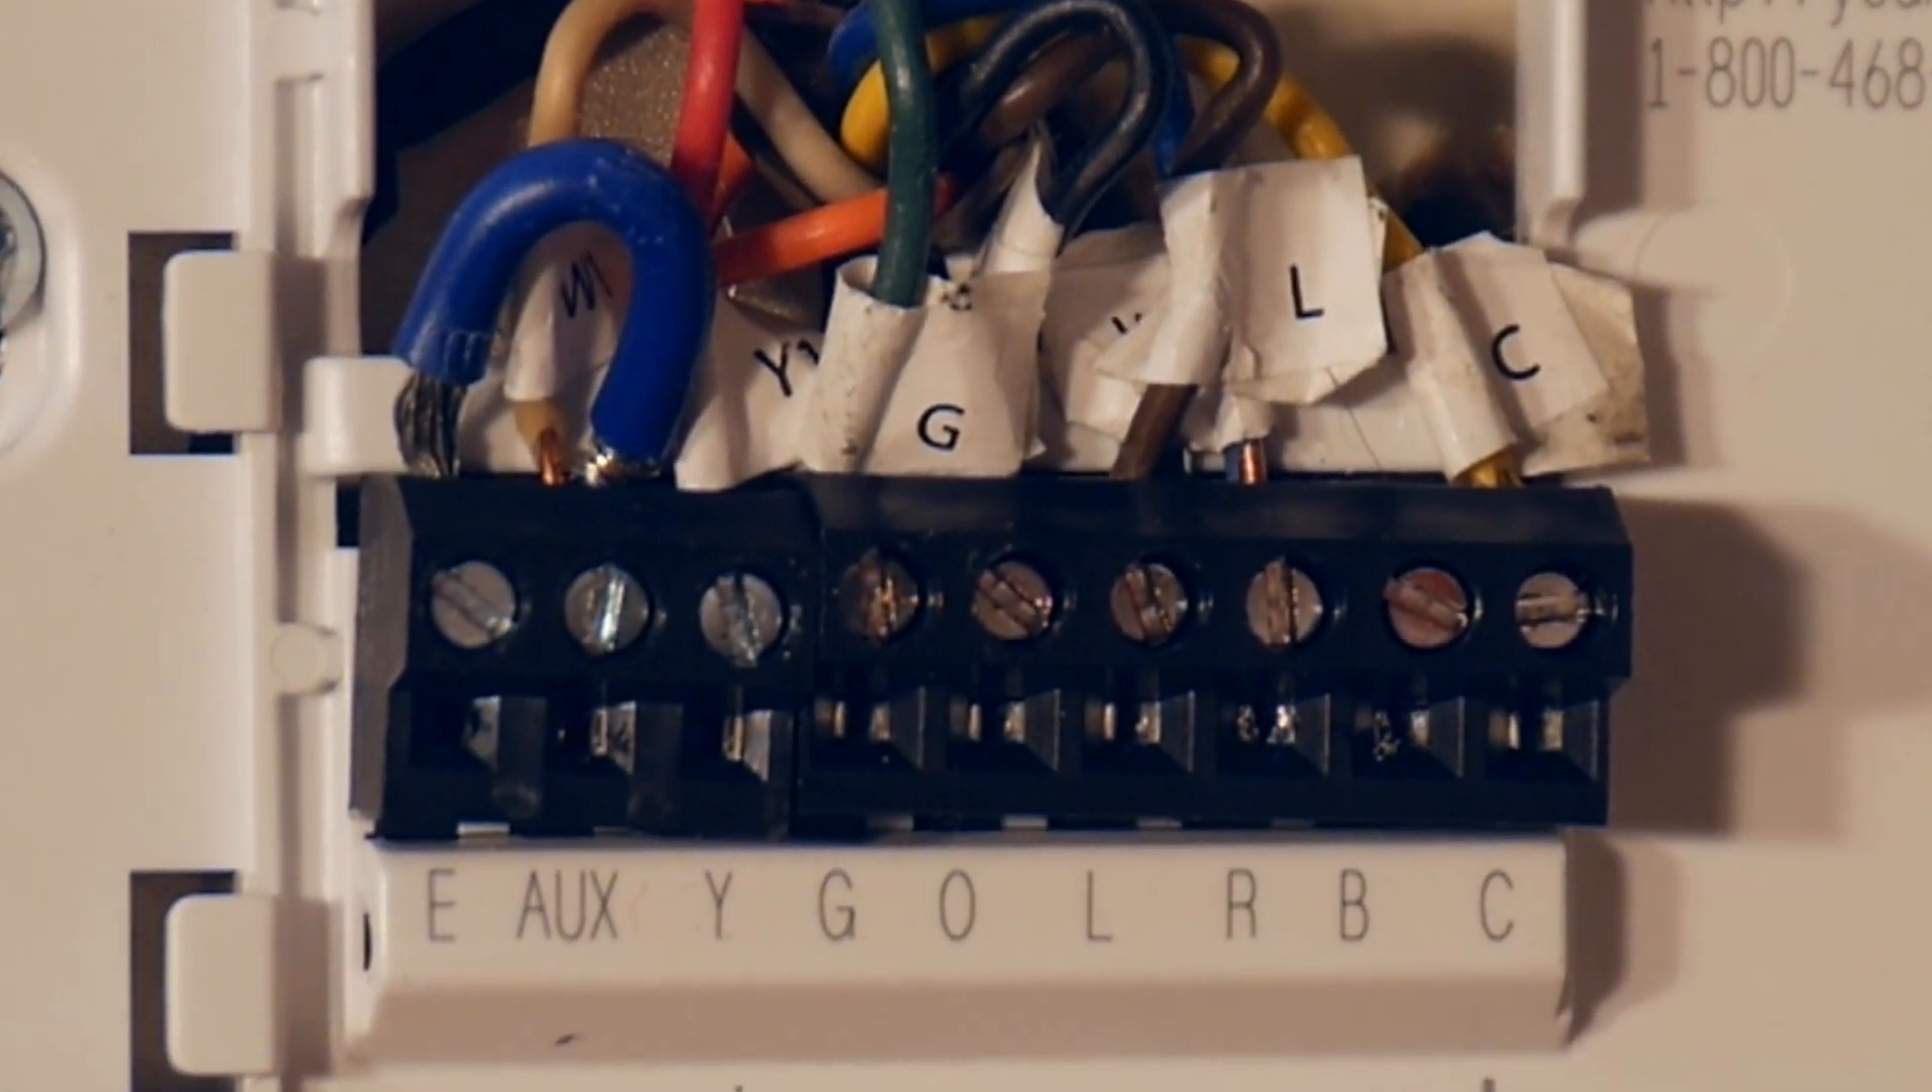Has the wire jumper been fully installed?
Yes.